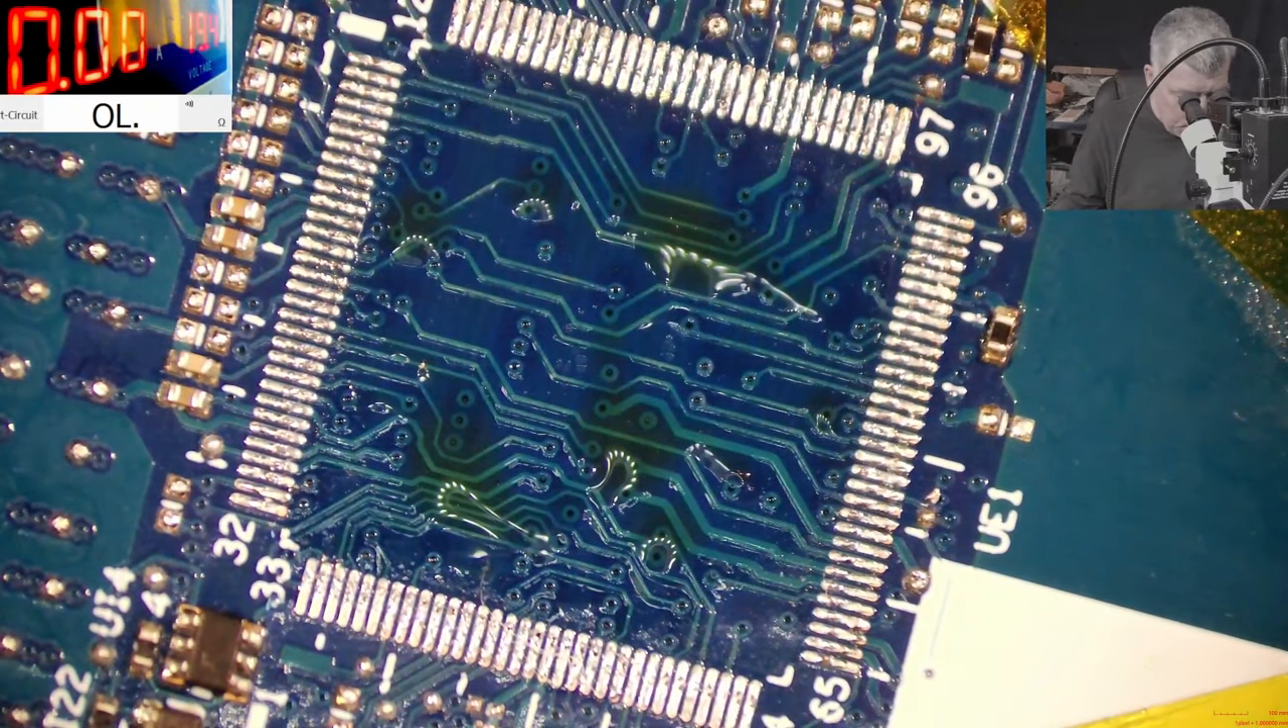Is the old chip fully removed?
Yes.